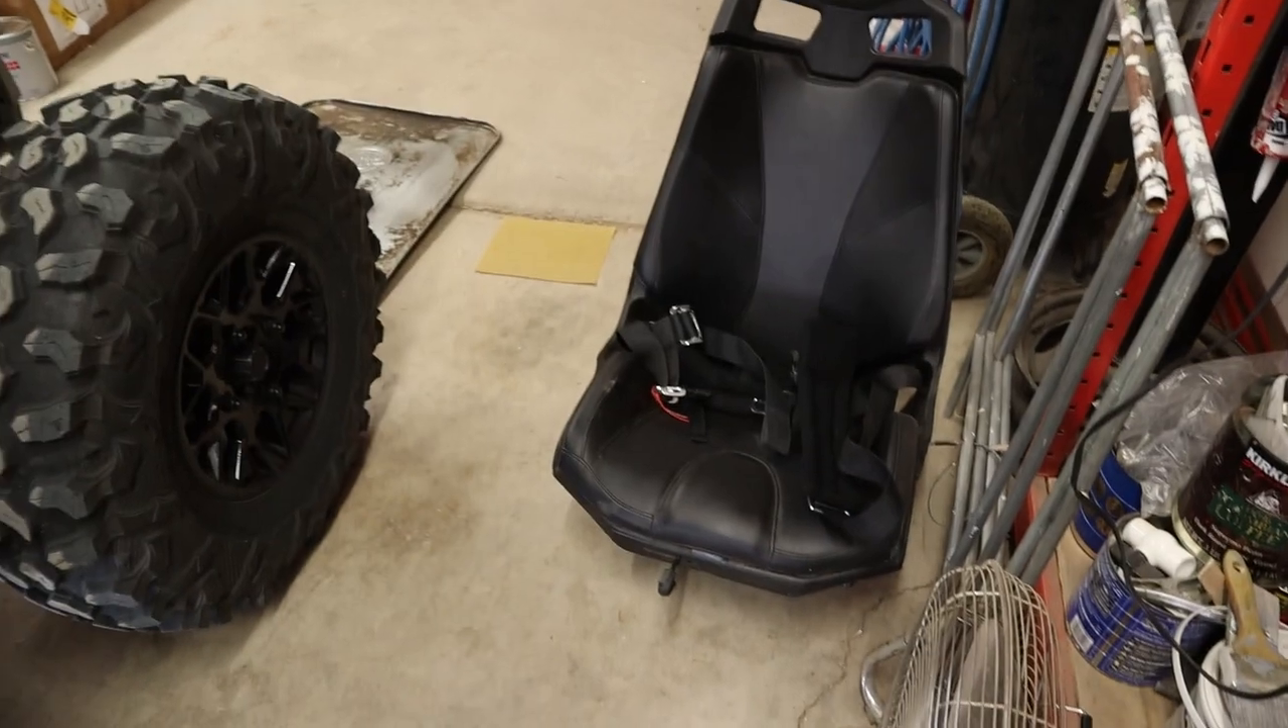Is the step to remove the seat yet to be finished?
No.